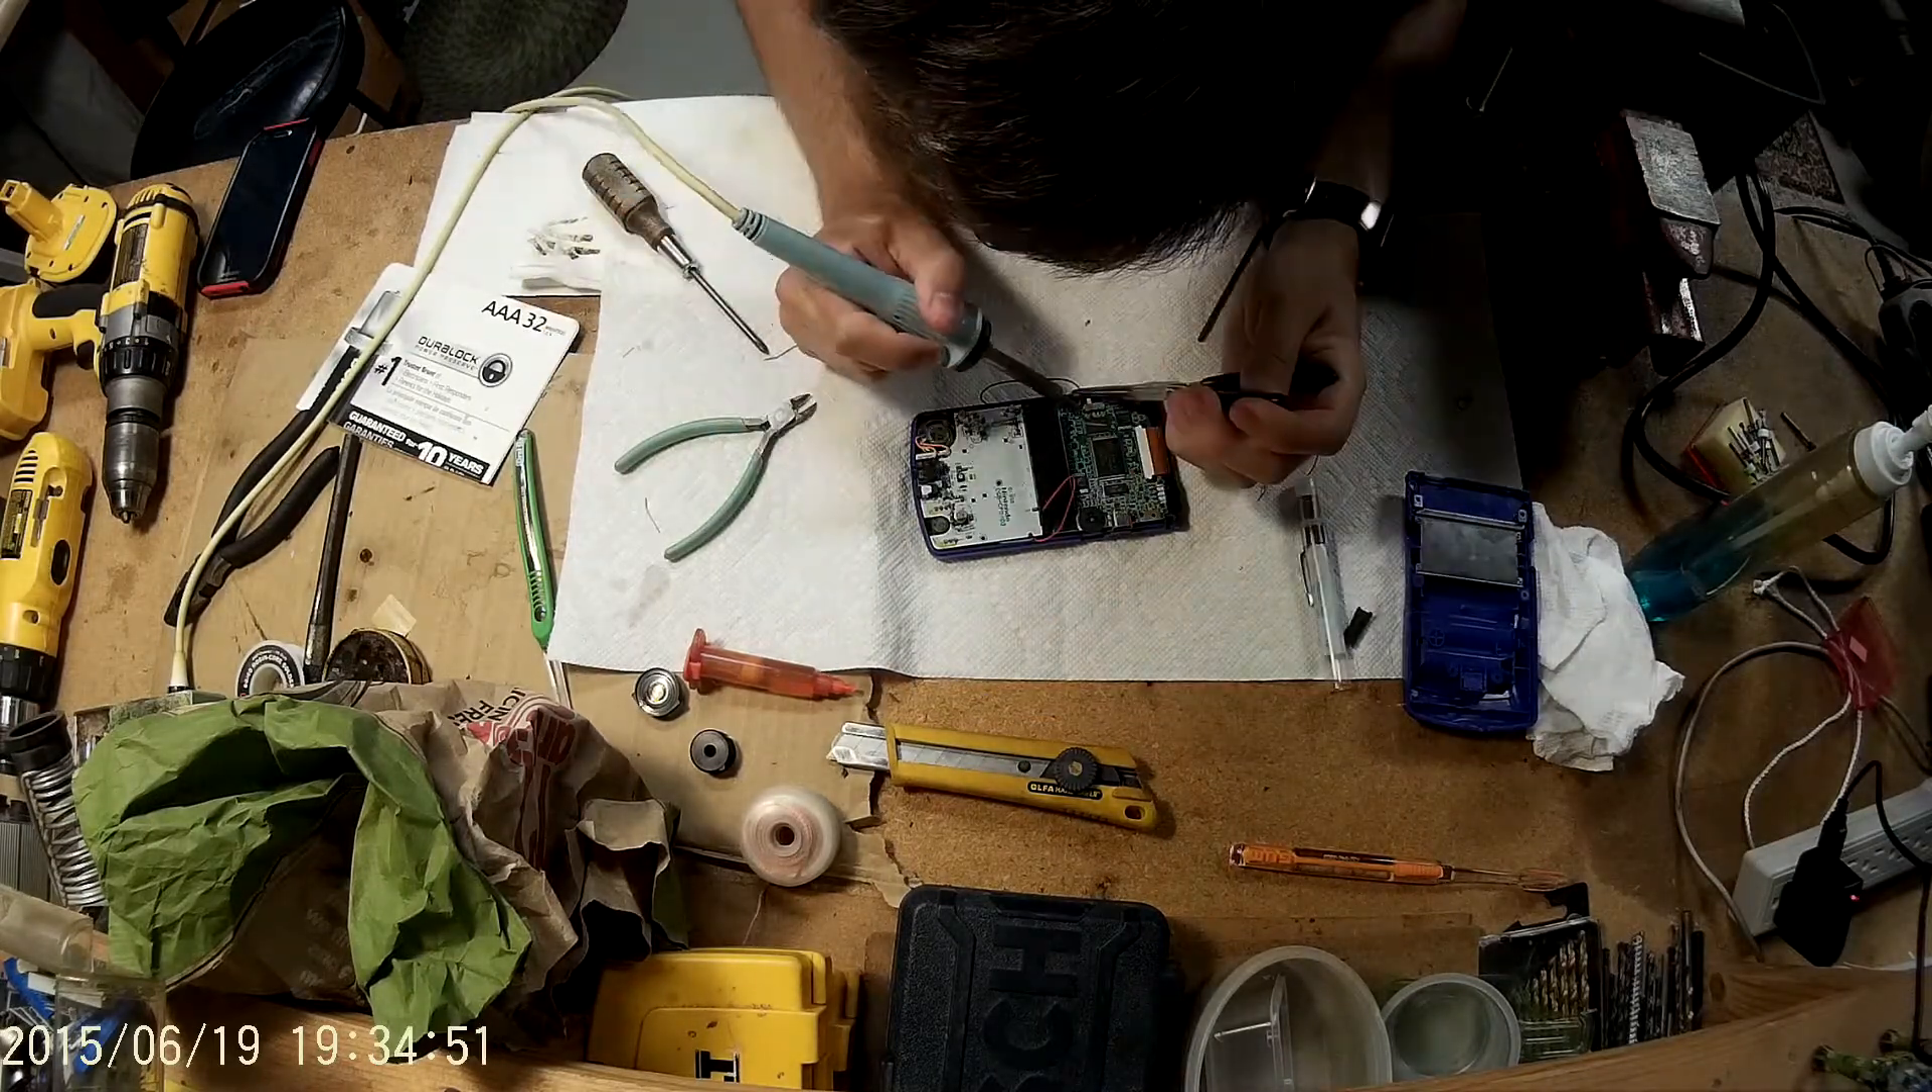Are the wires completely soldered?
No.